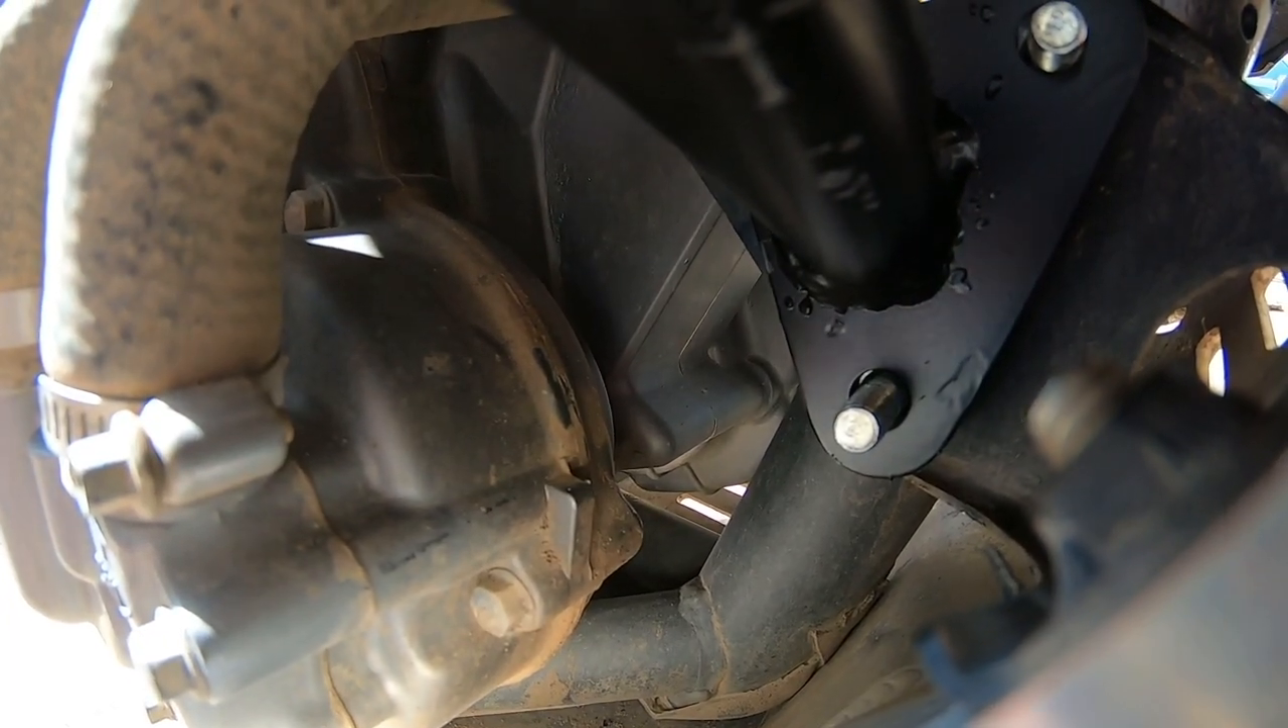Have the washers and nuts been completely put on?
No.